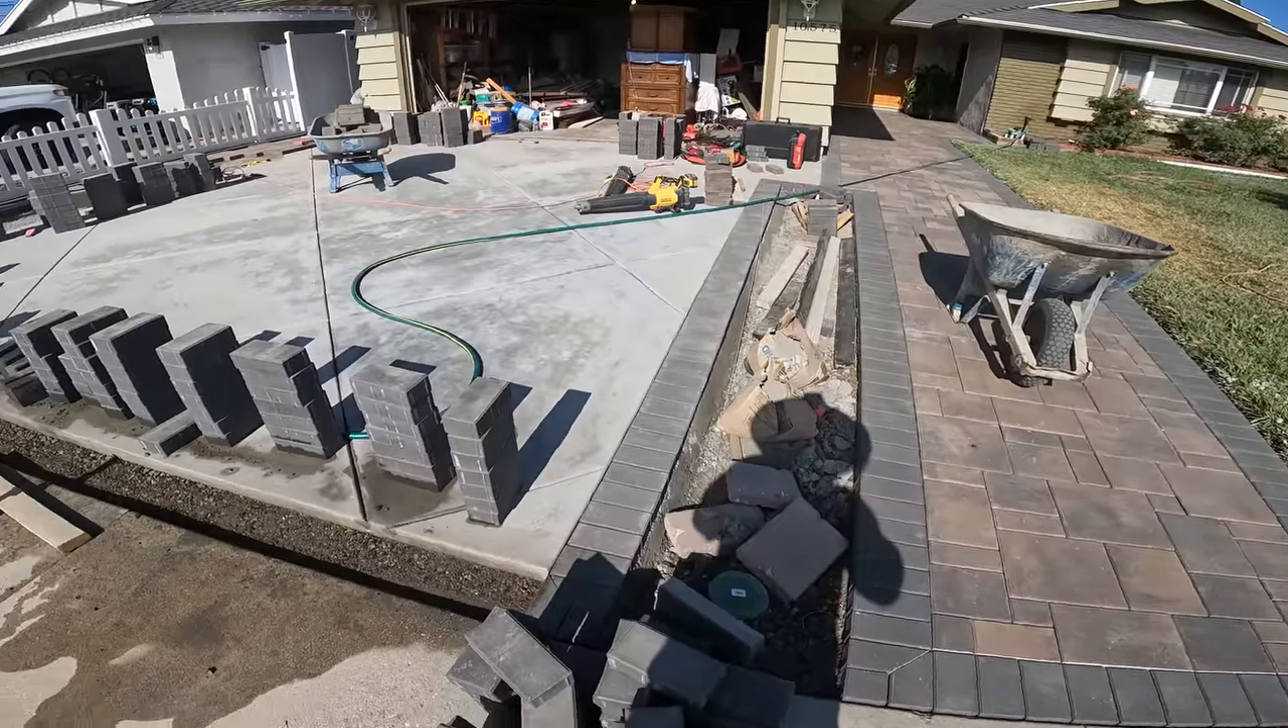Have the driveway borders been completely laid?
No.